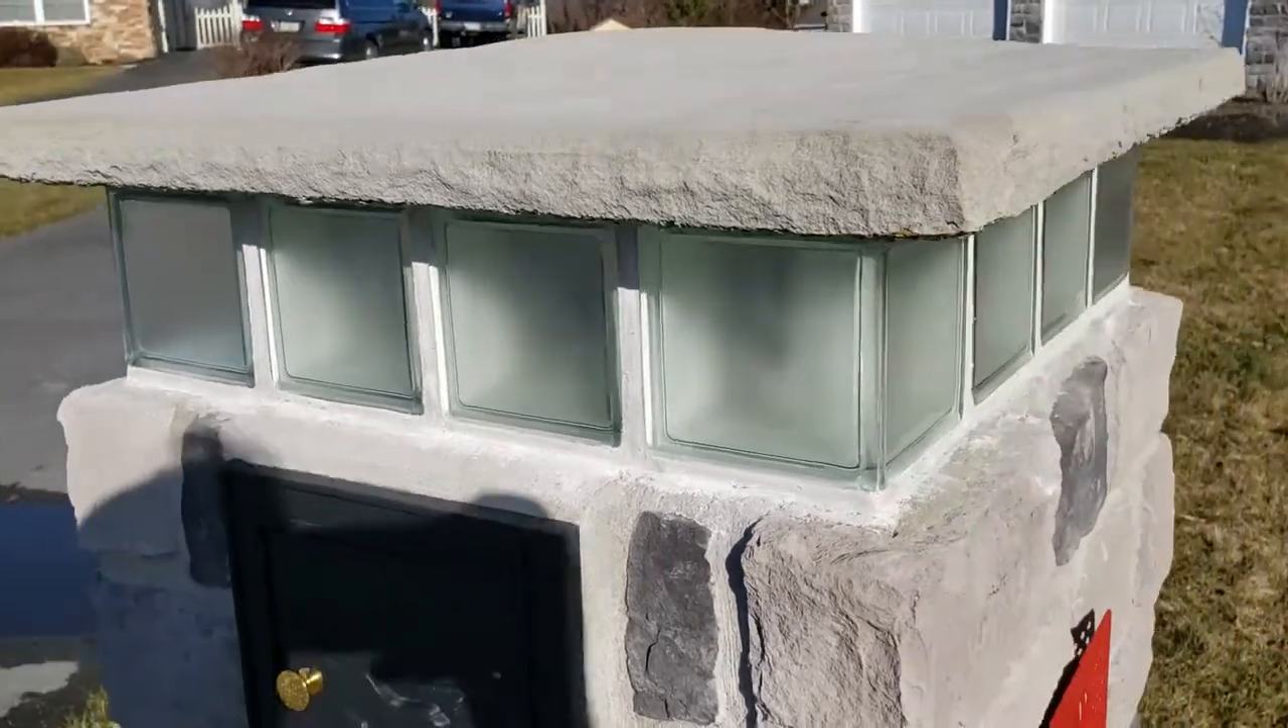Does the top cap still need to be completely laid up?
No.